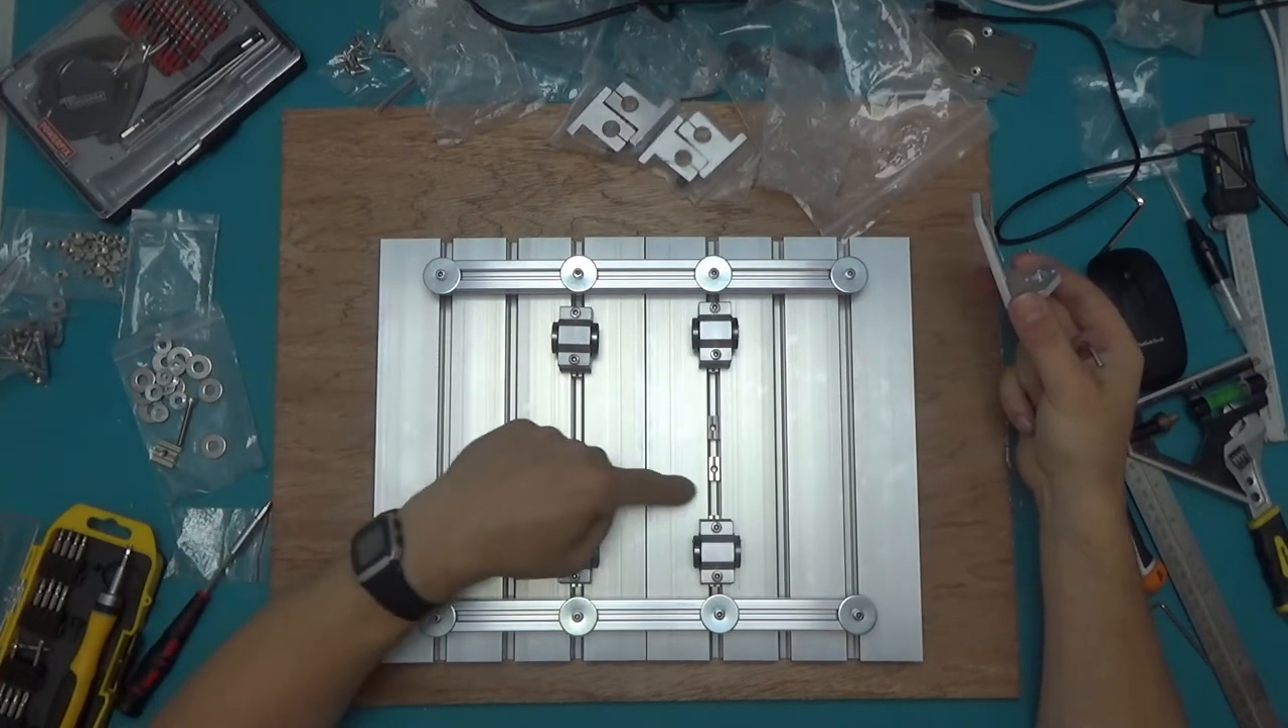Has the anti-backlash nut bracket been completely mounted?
No.